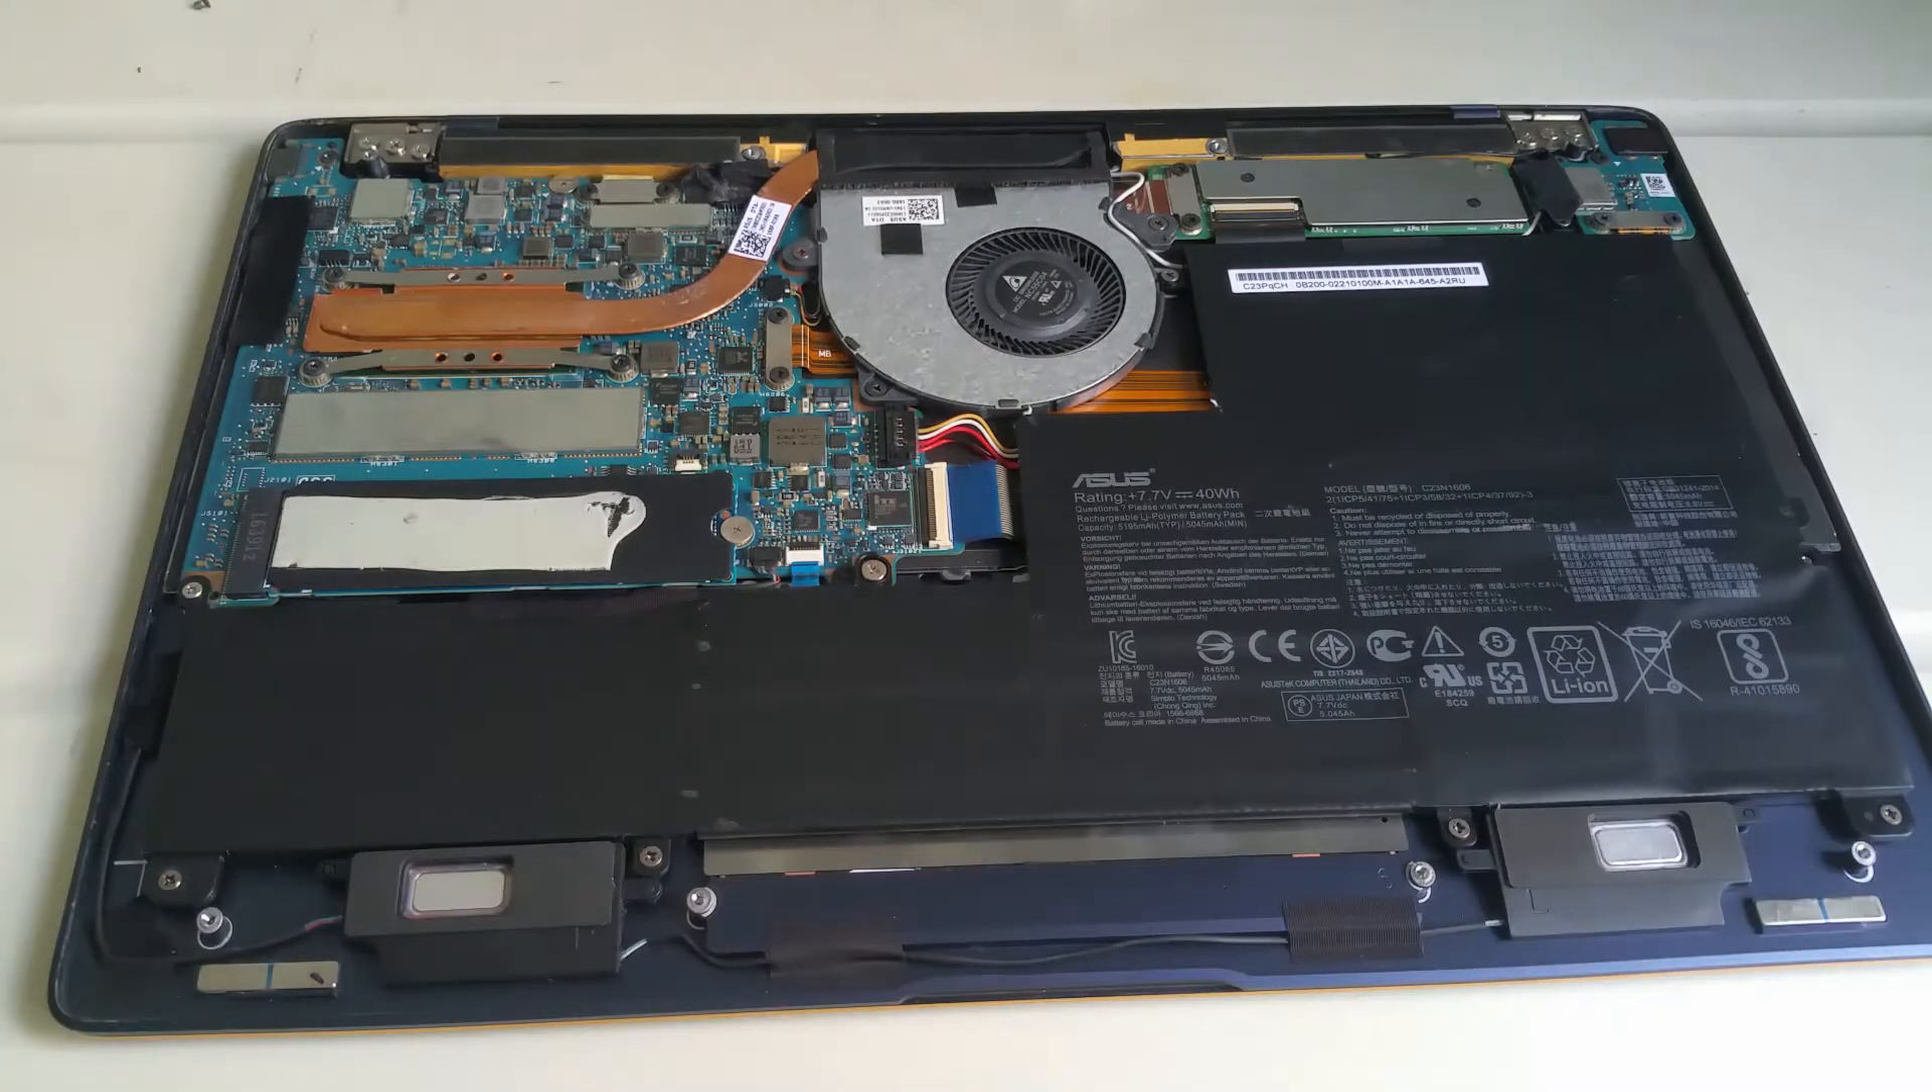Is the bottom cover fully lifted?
Yes.